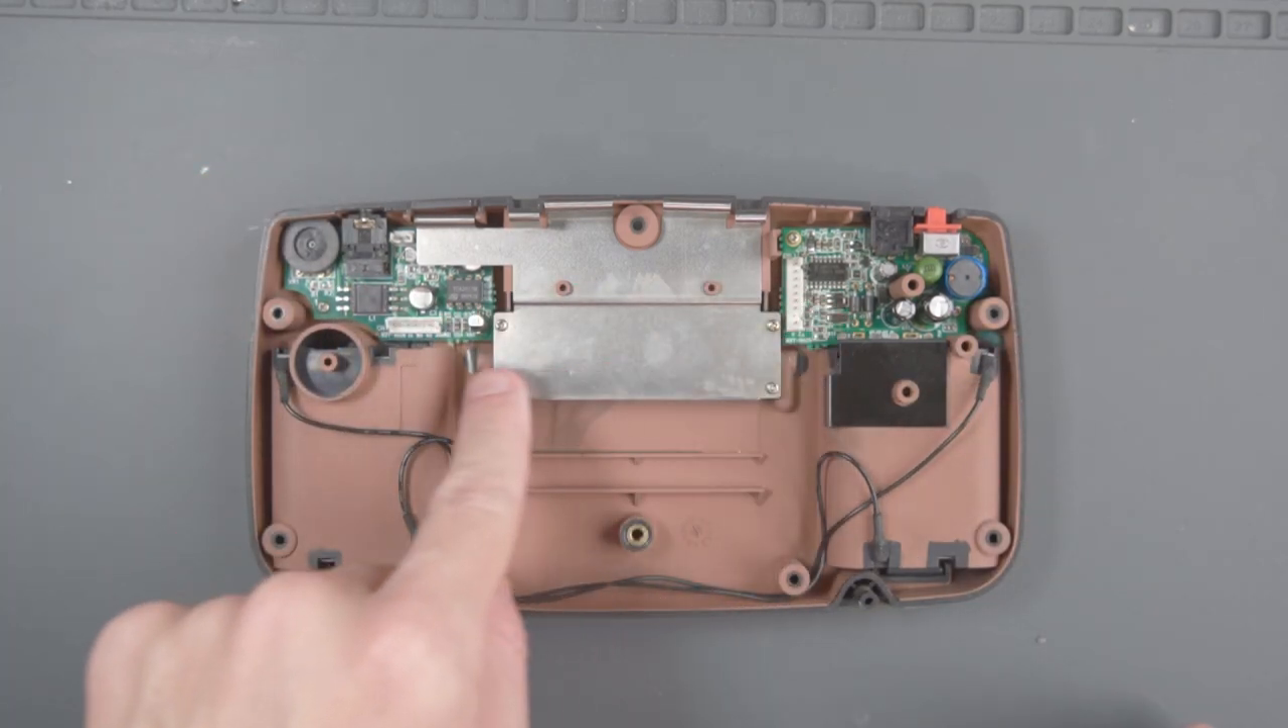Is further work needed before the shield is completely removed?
Yes.